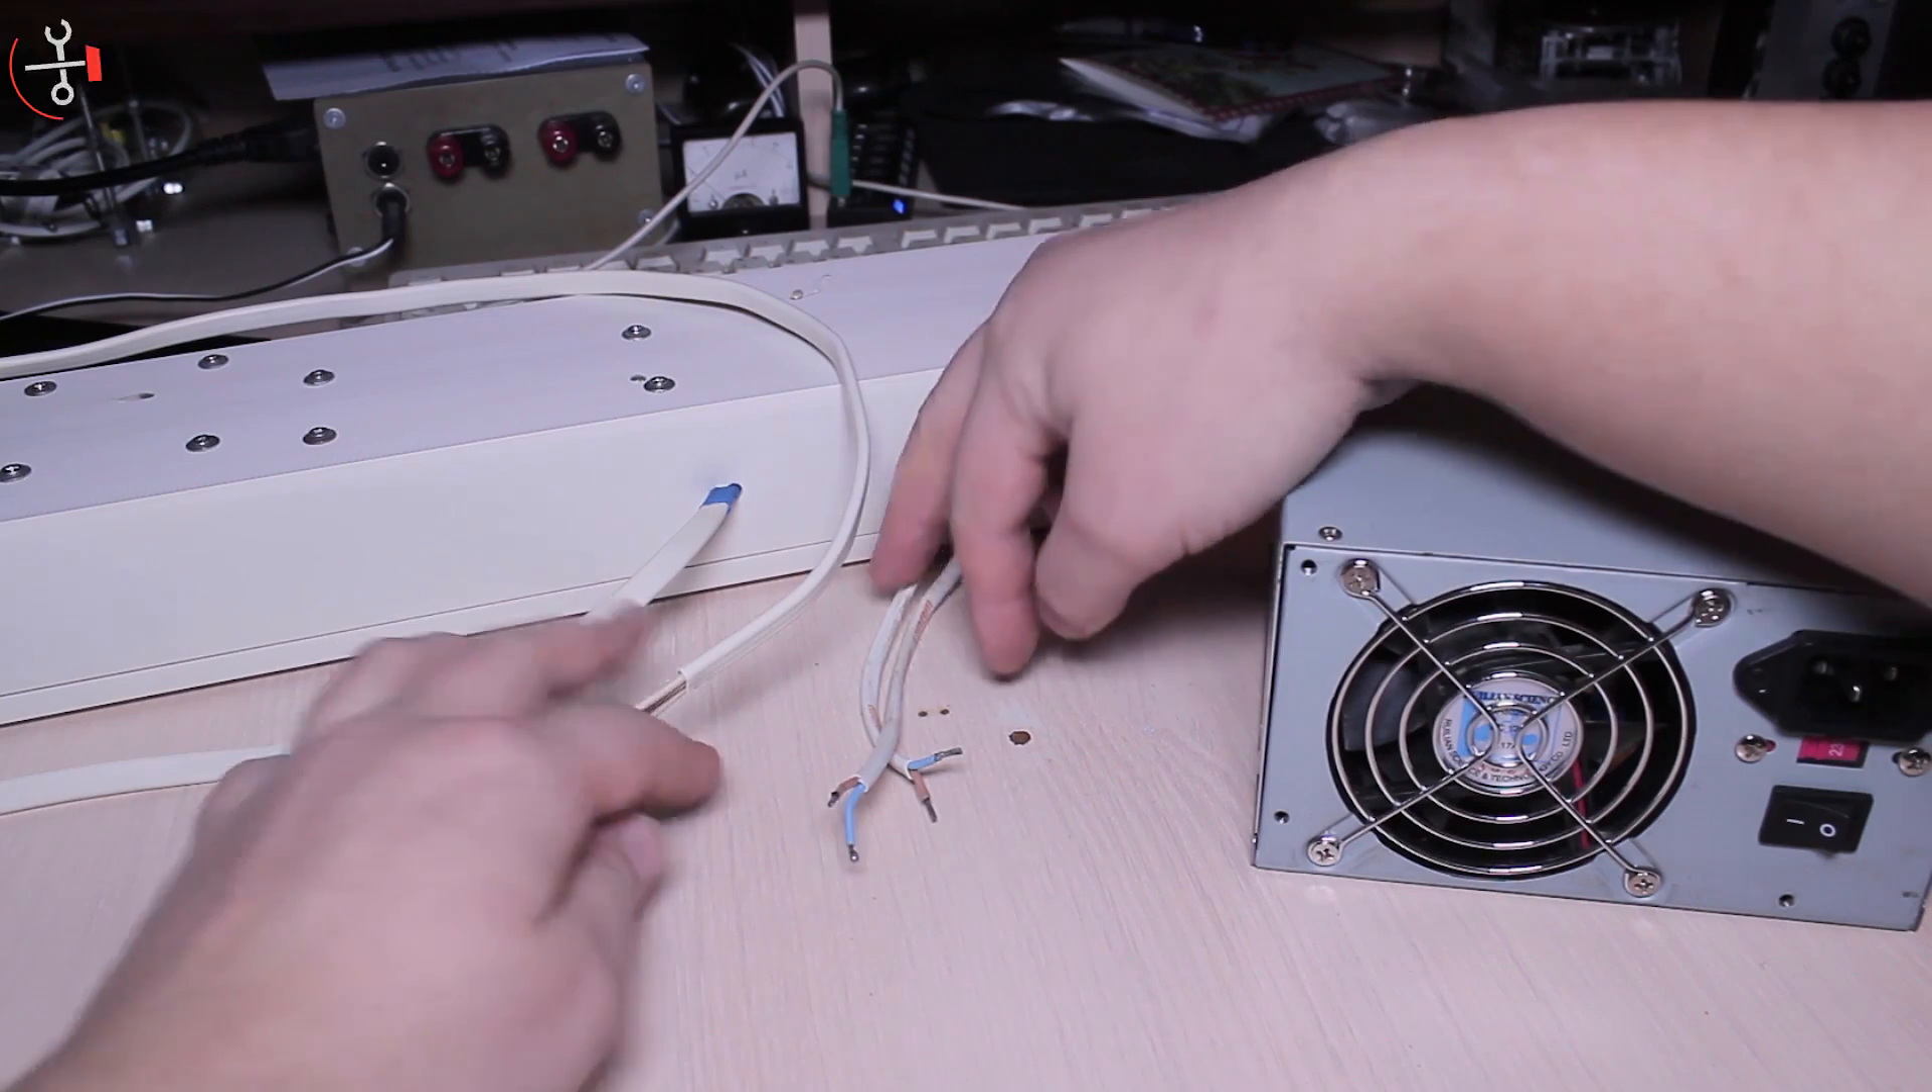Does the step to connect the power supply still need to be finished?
Yes.